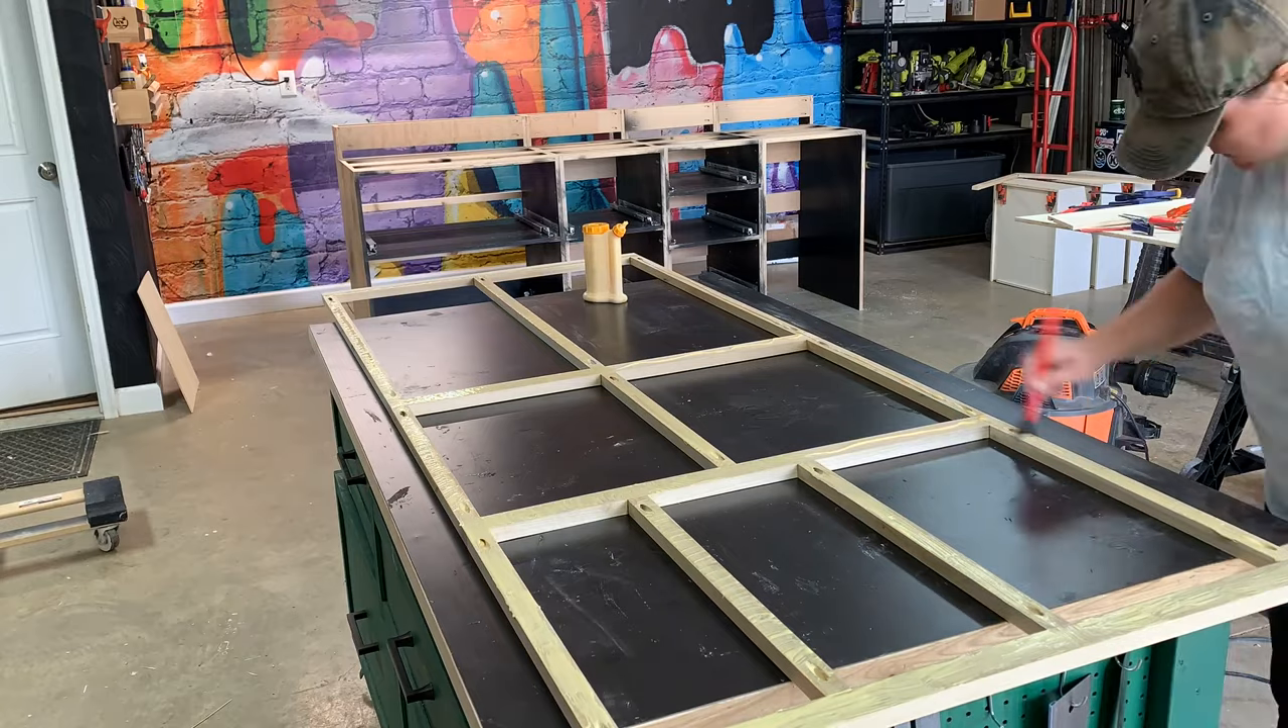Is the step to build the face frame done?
Yes.